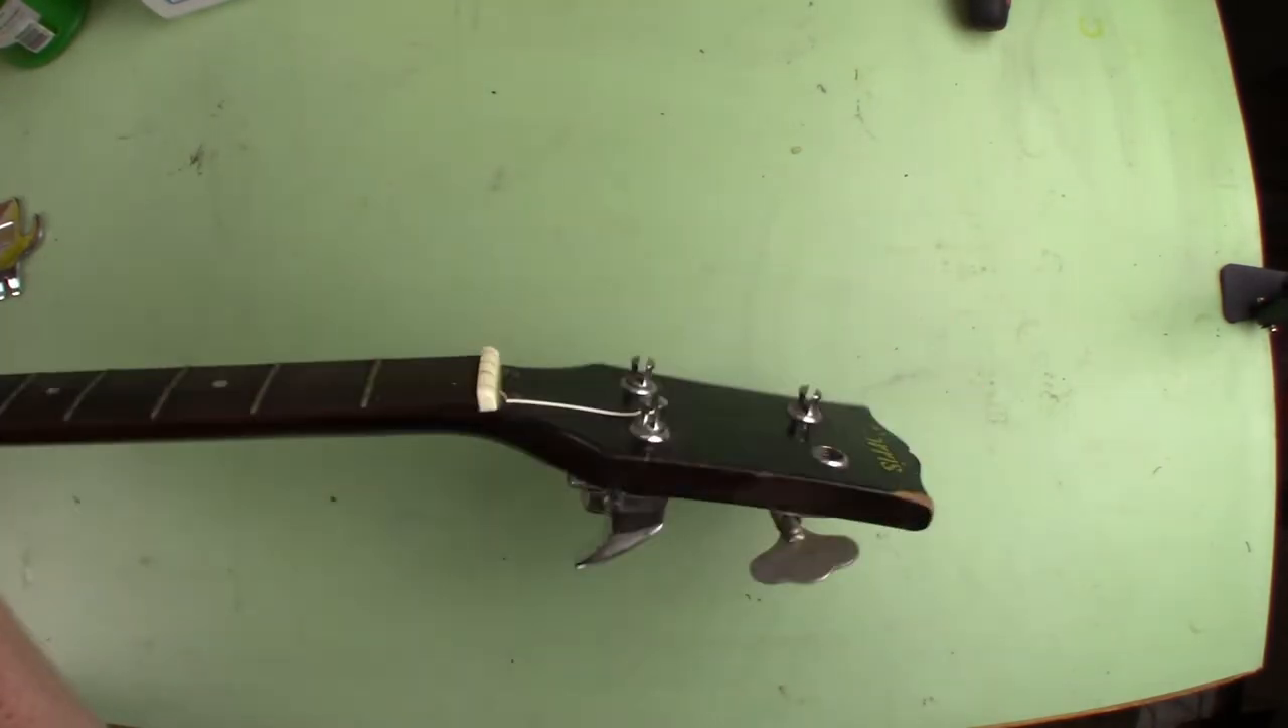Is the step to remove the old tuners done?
No.